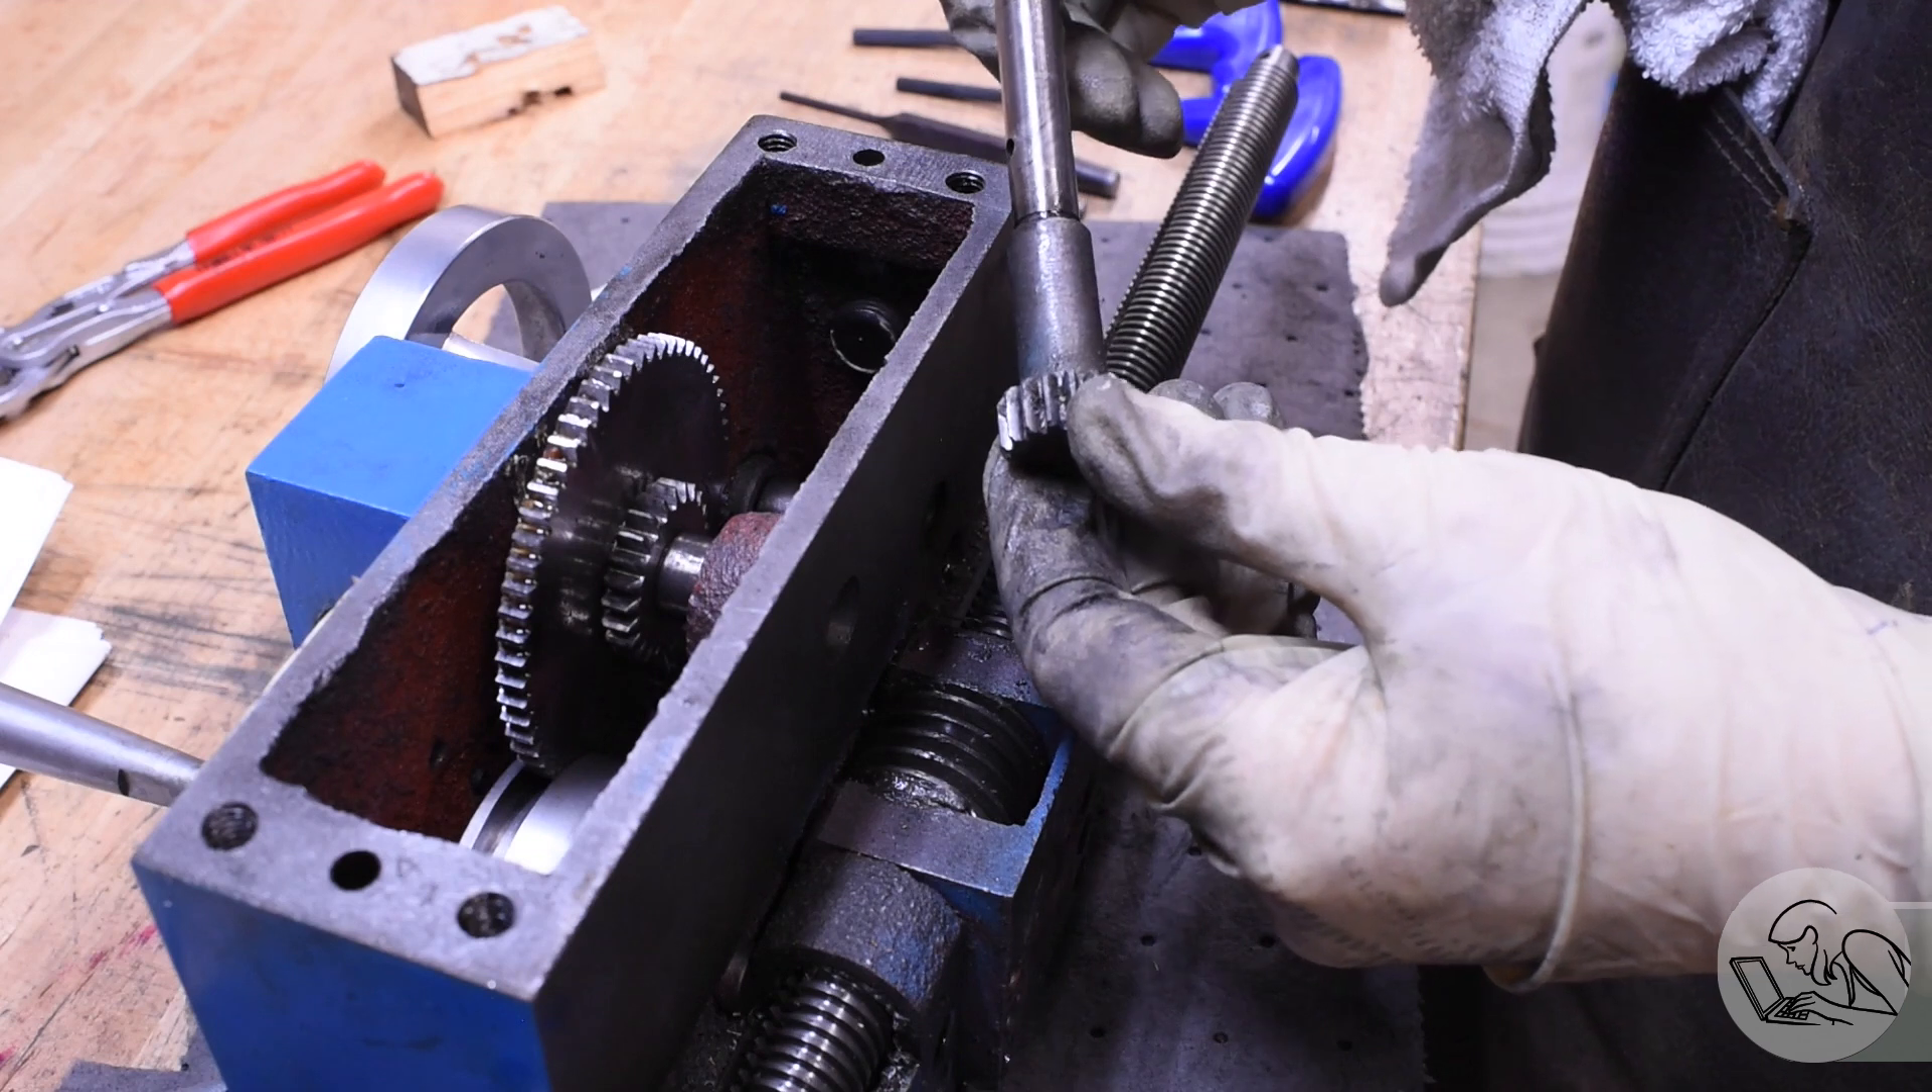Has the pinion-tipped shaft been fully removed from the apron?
Yes.